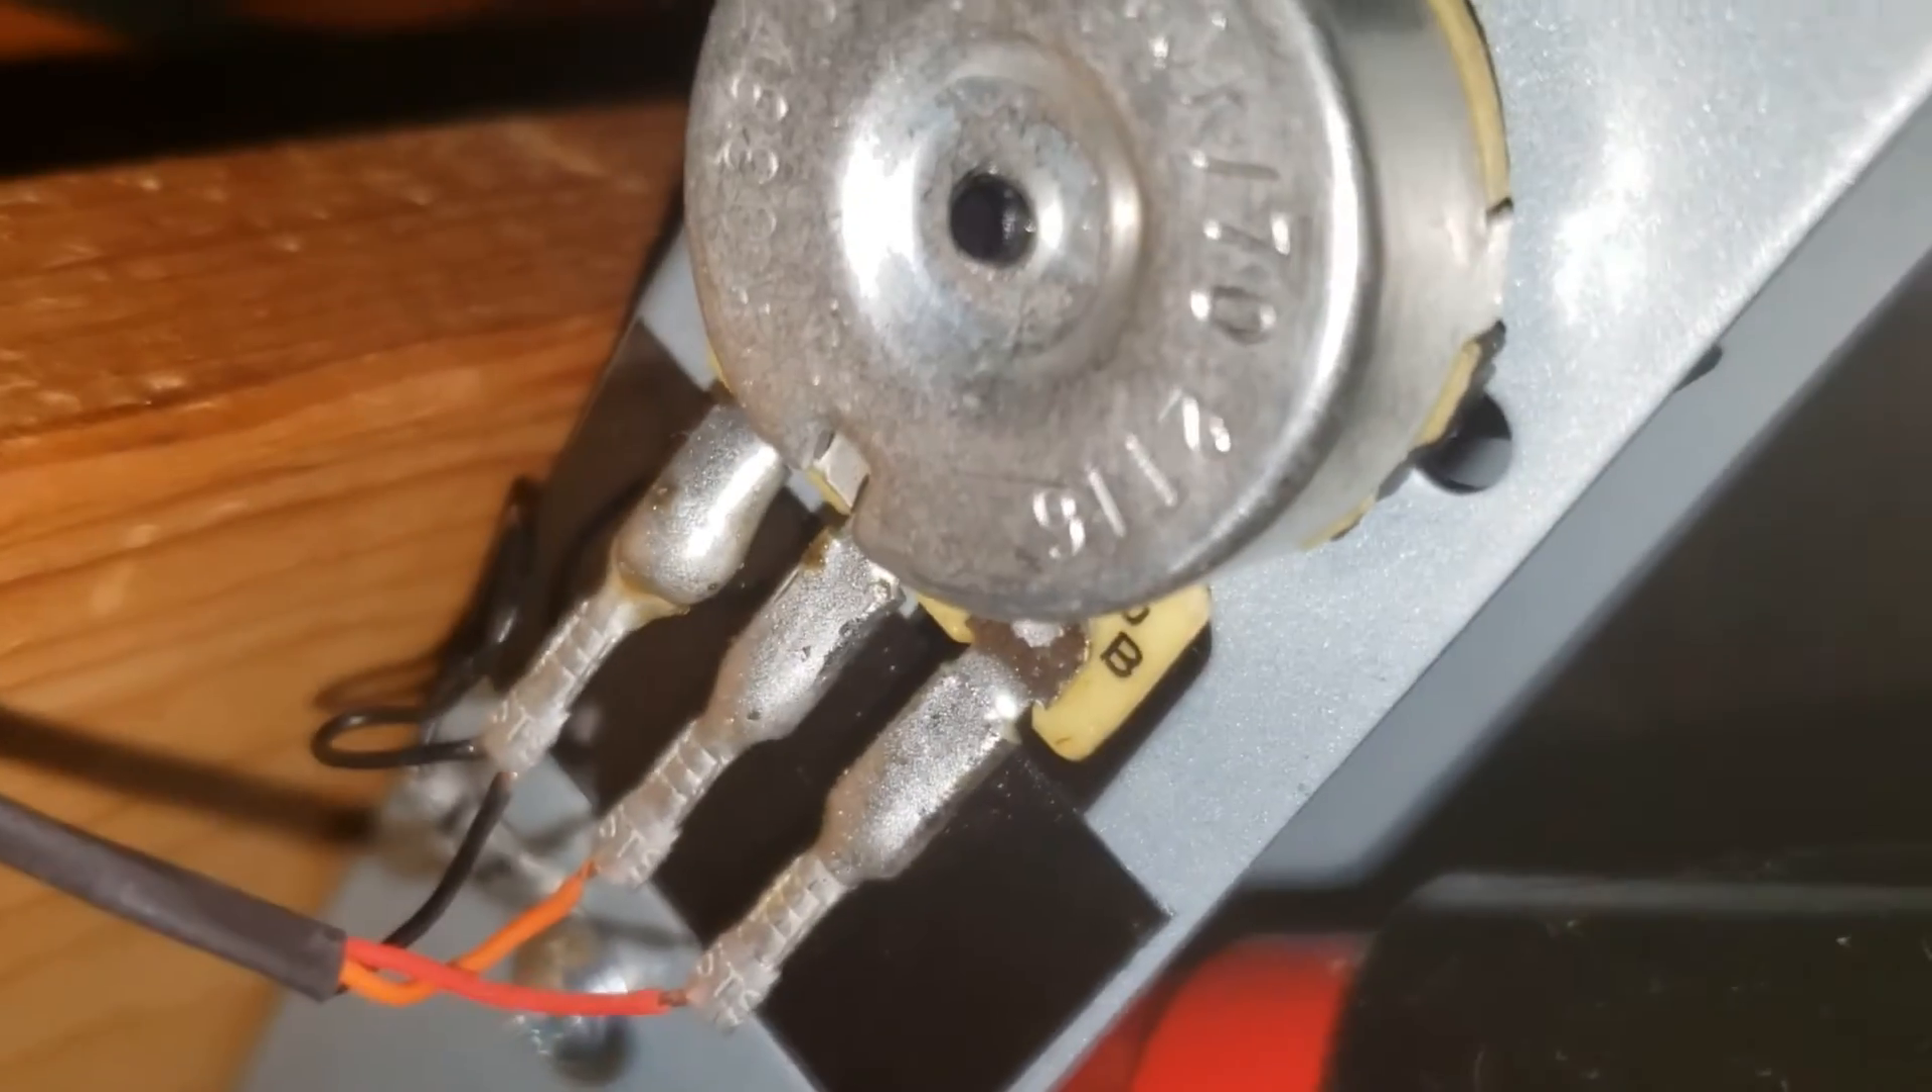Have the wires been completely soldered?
Yes.